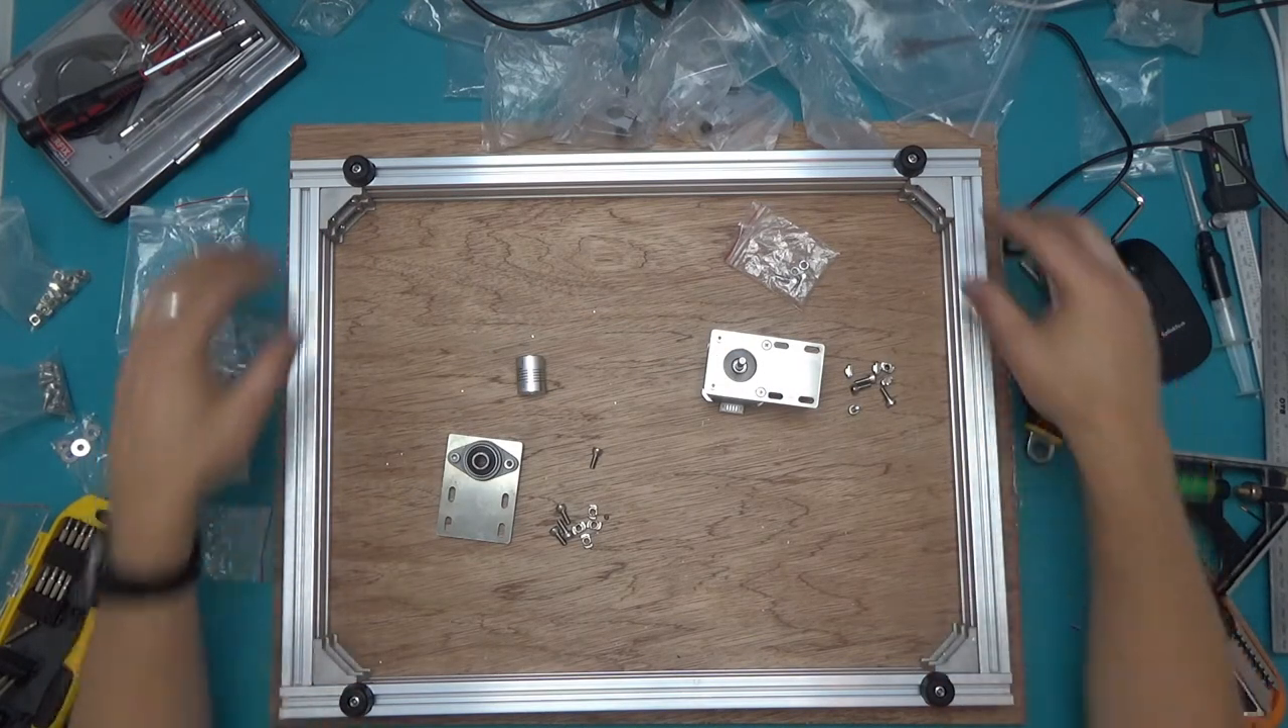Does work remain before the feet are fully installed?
No.